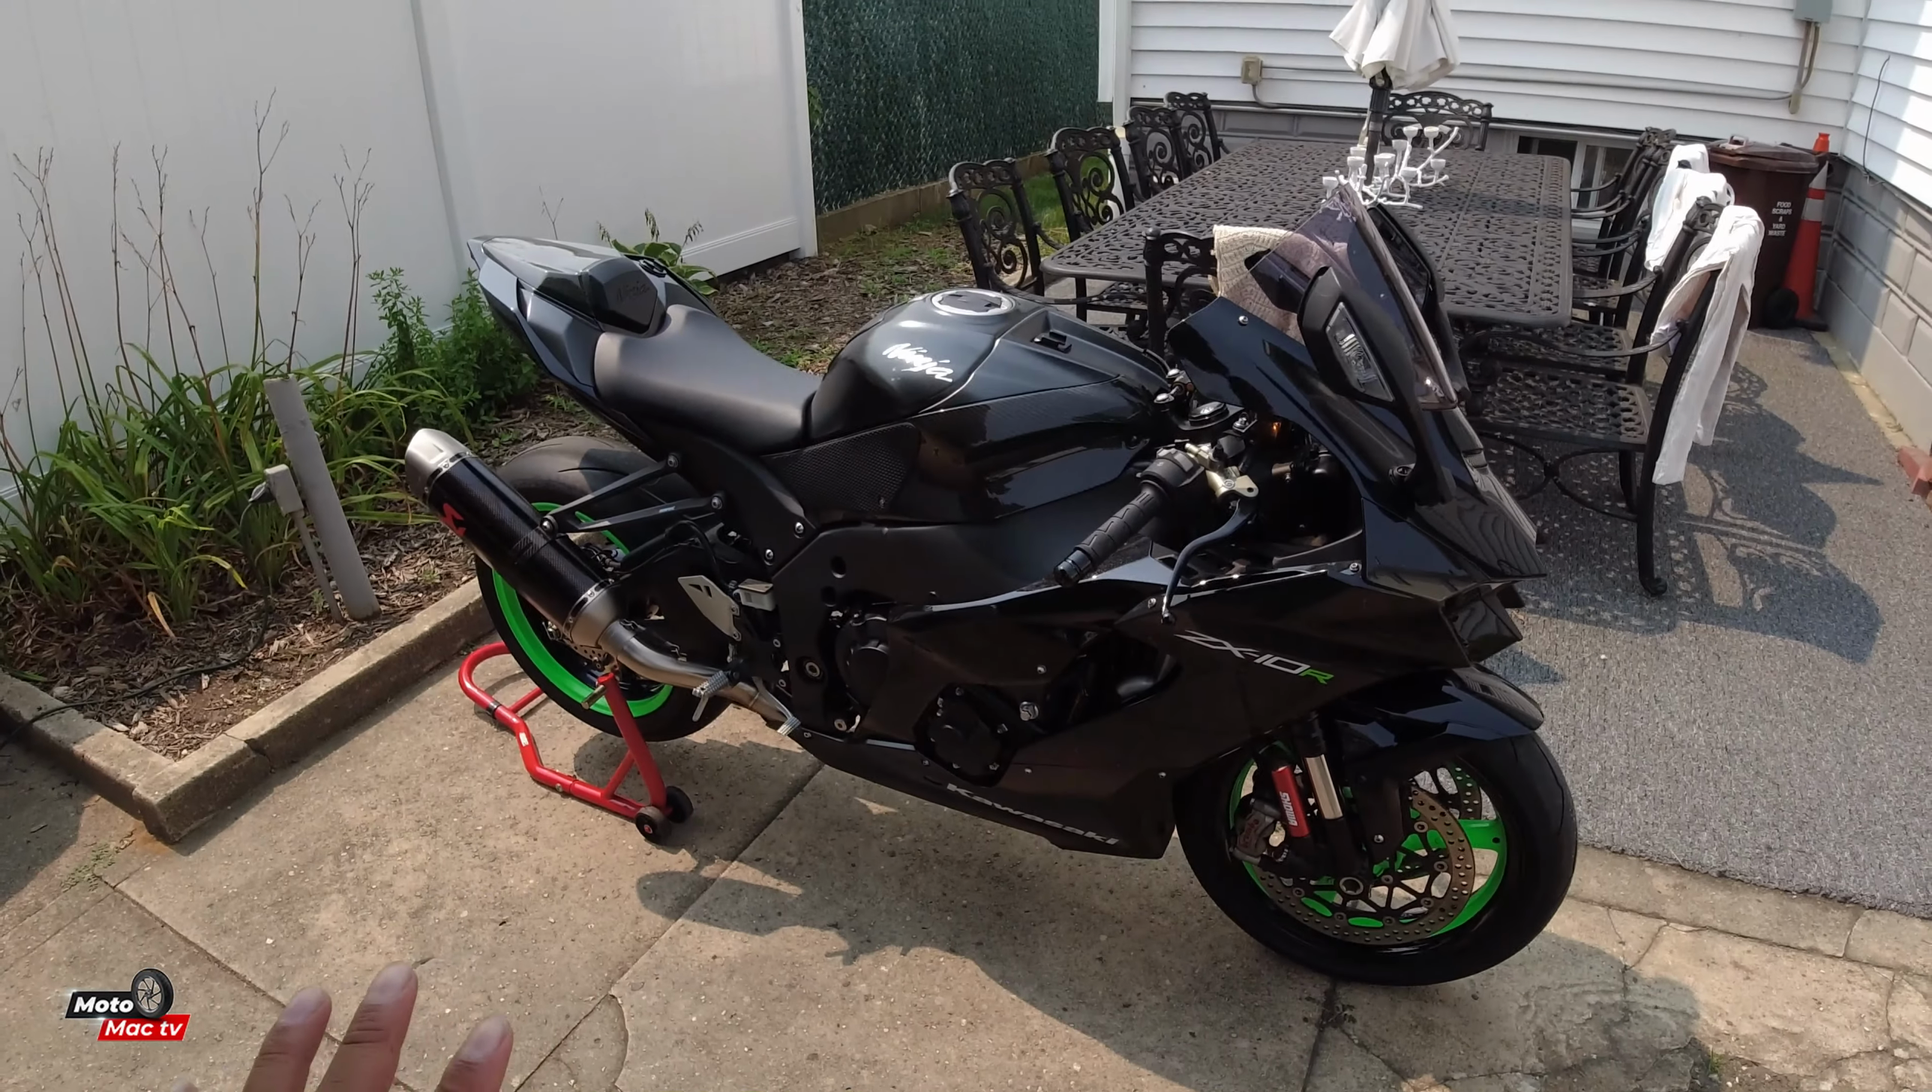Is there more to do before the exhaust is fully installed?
No.